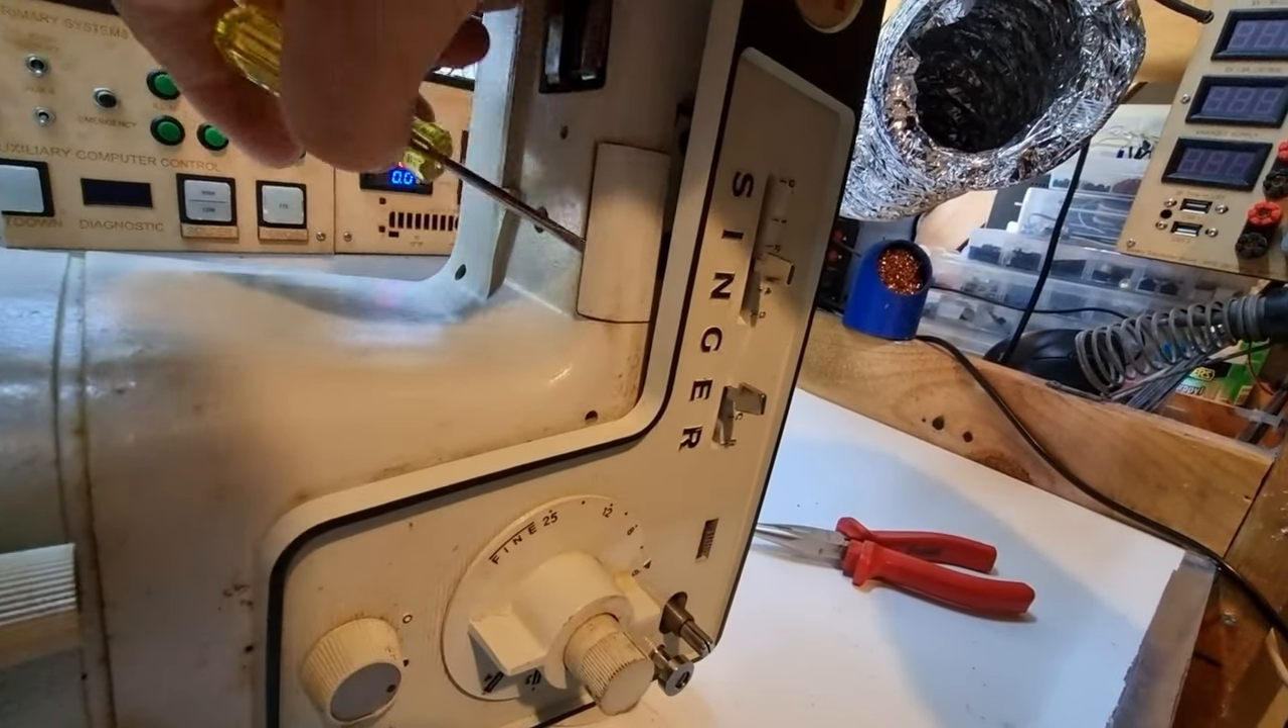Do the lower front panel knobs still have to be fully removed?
Yes.